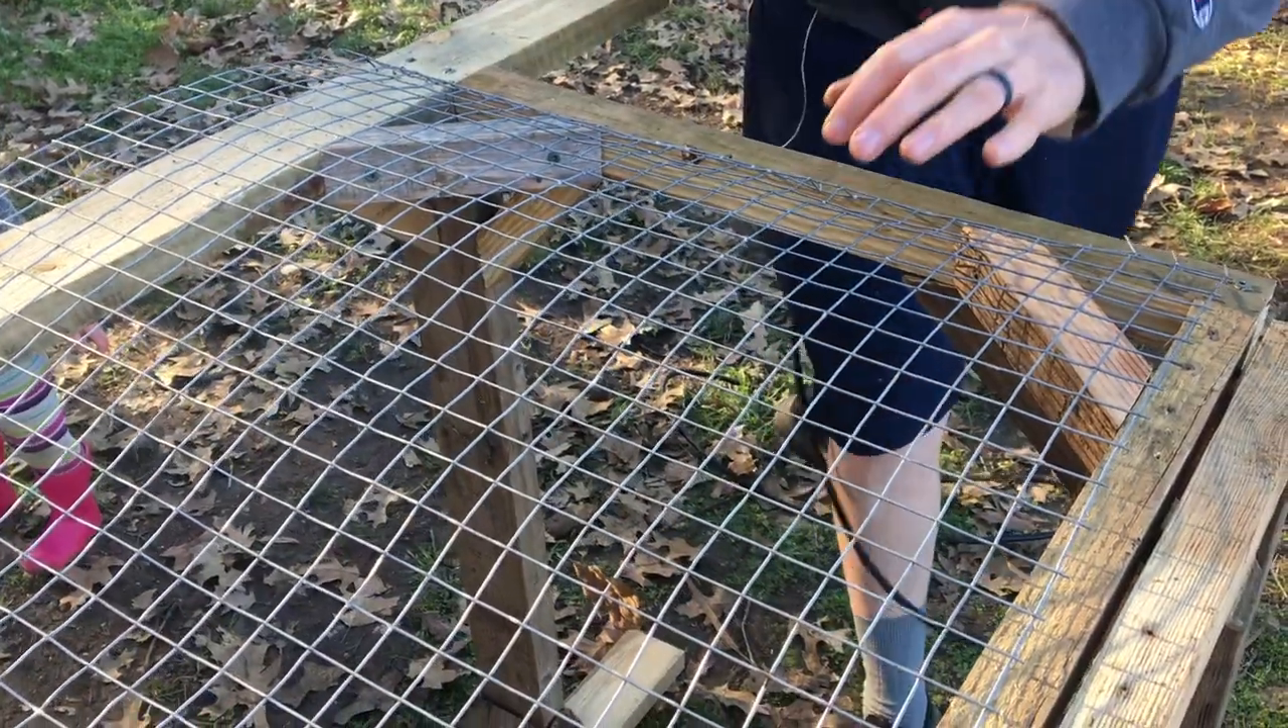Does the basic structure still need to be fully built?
No.